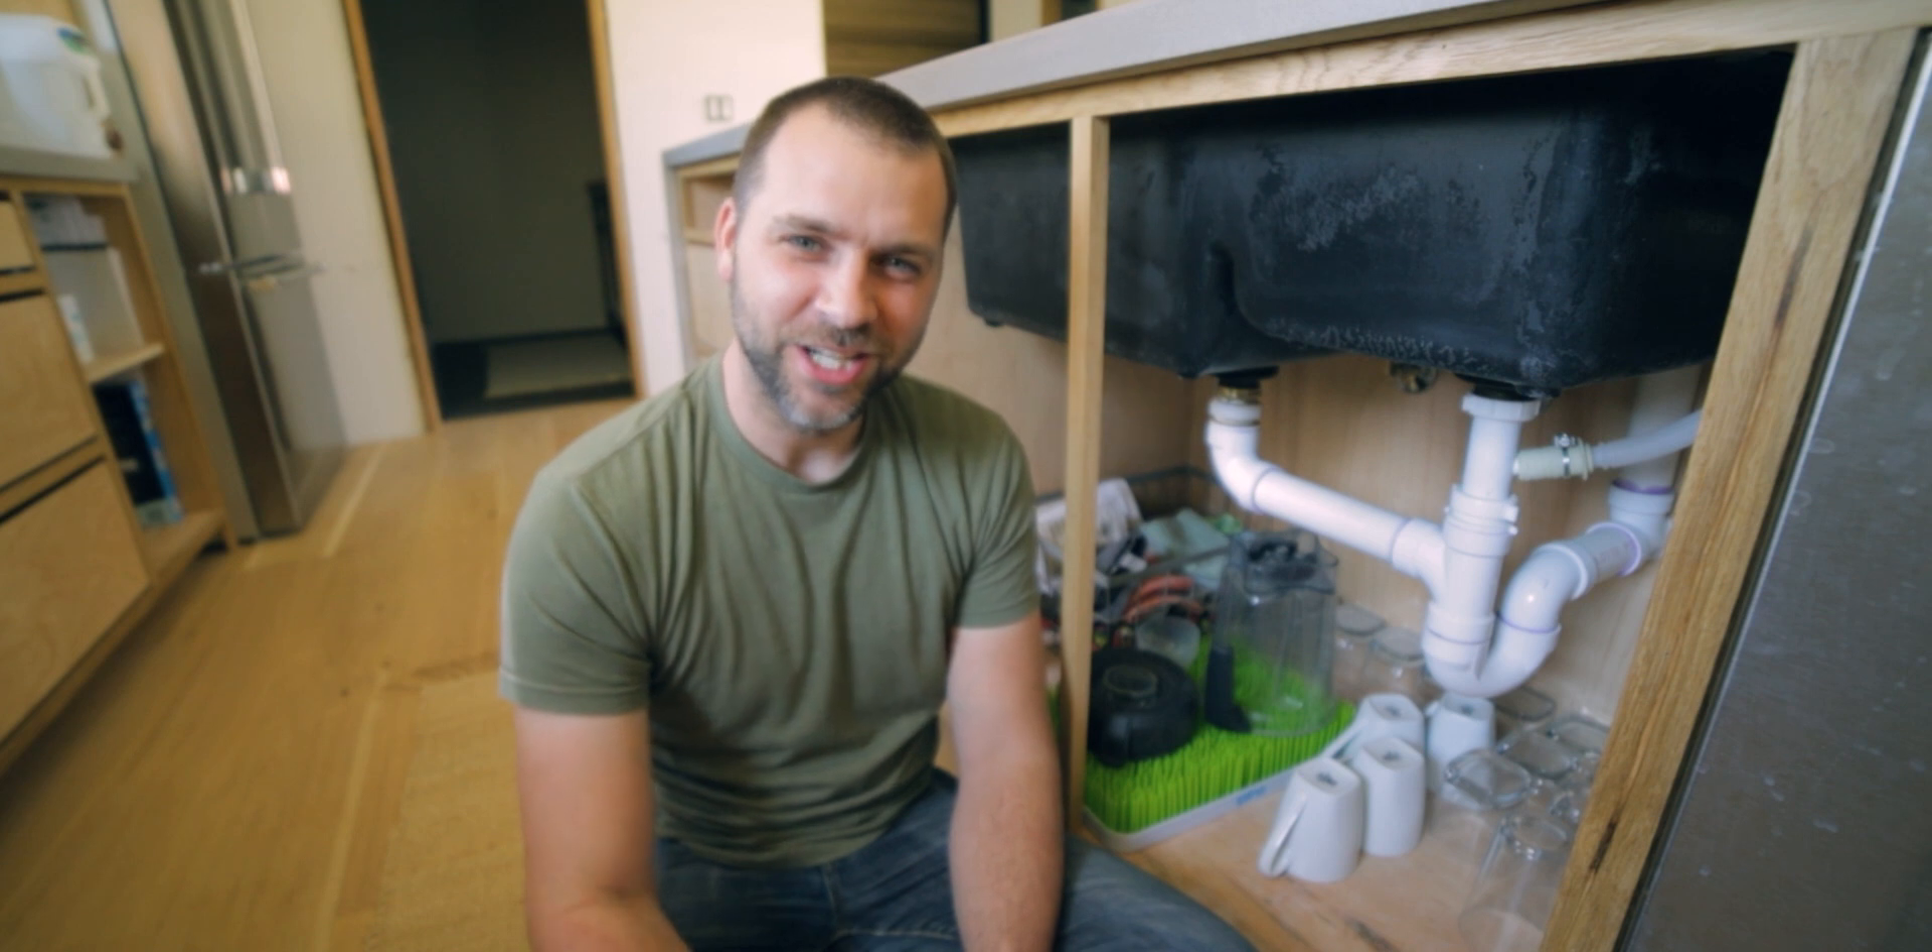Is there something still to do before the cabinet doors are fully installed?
Yes.